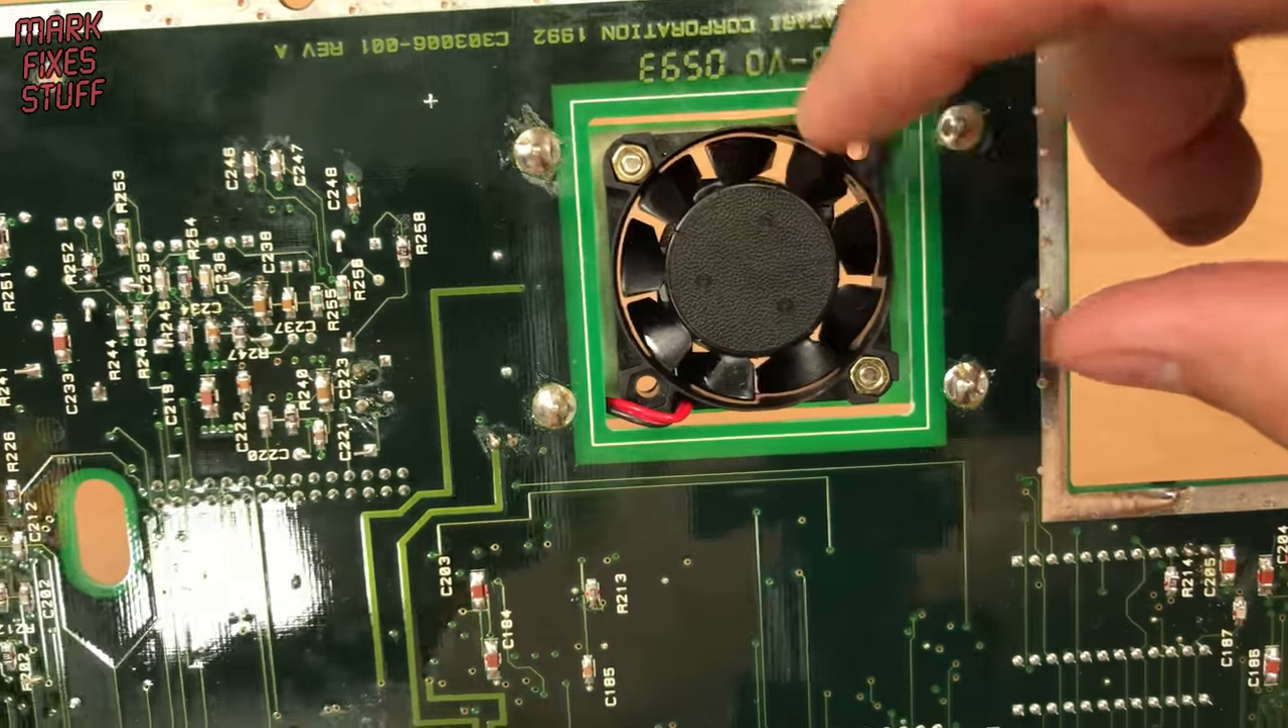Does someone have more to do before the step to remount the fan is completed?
No.